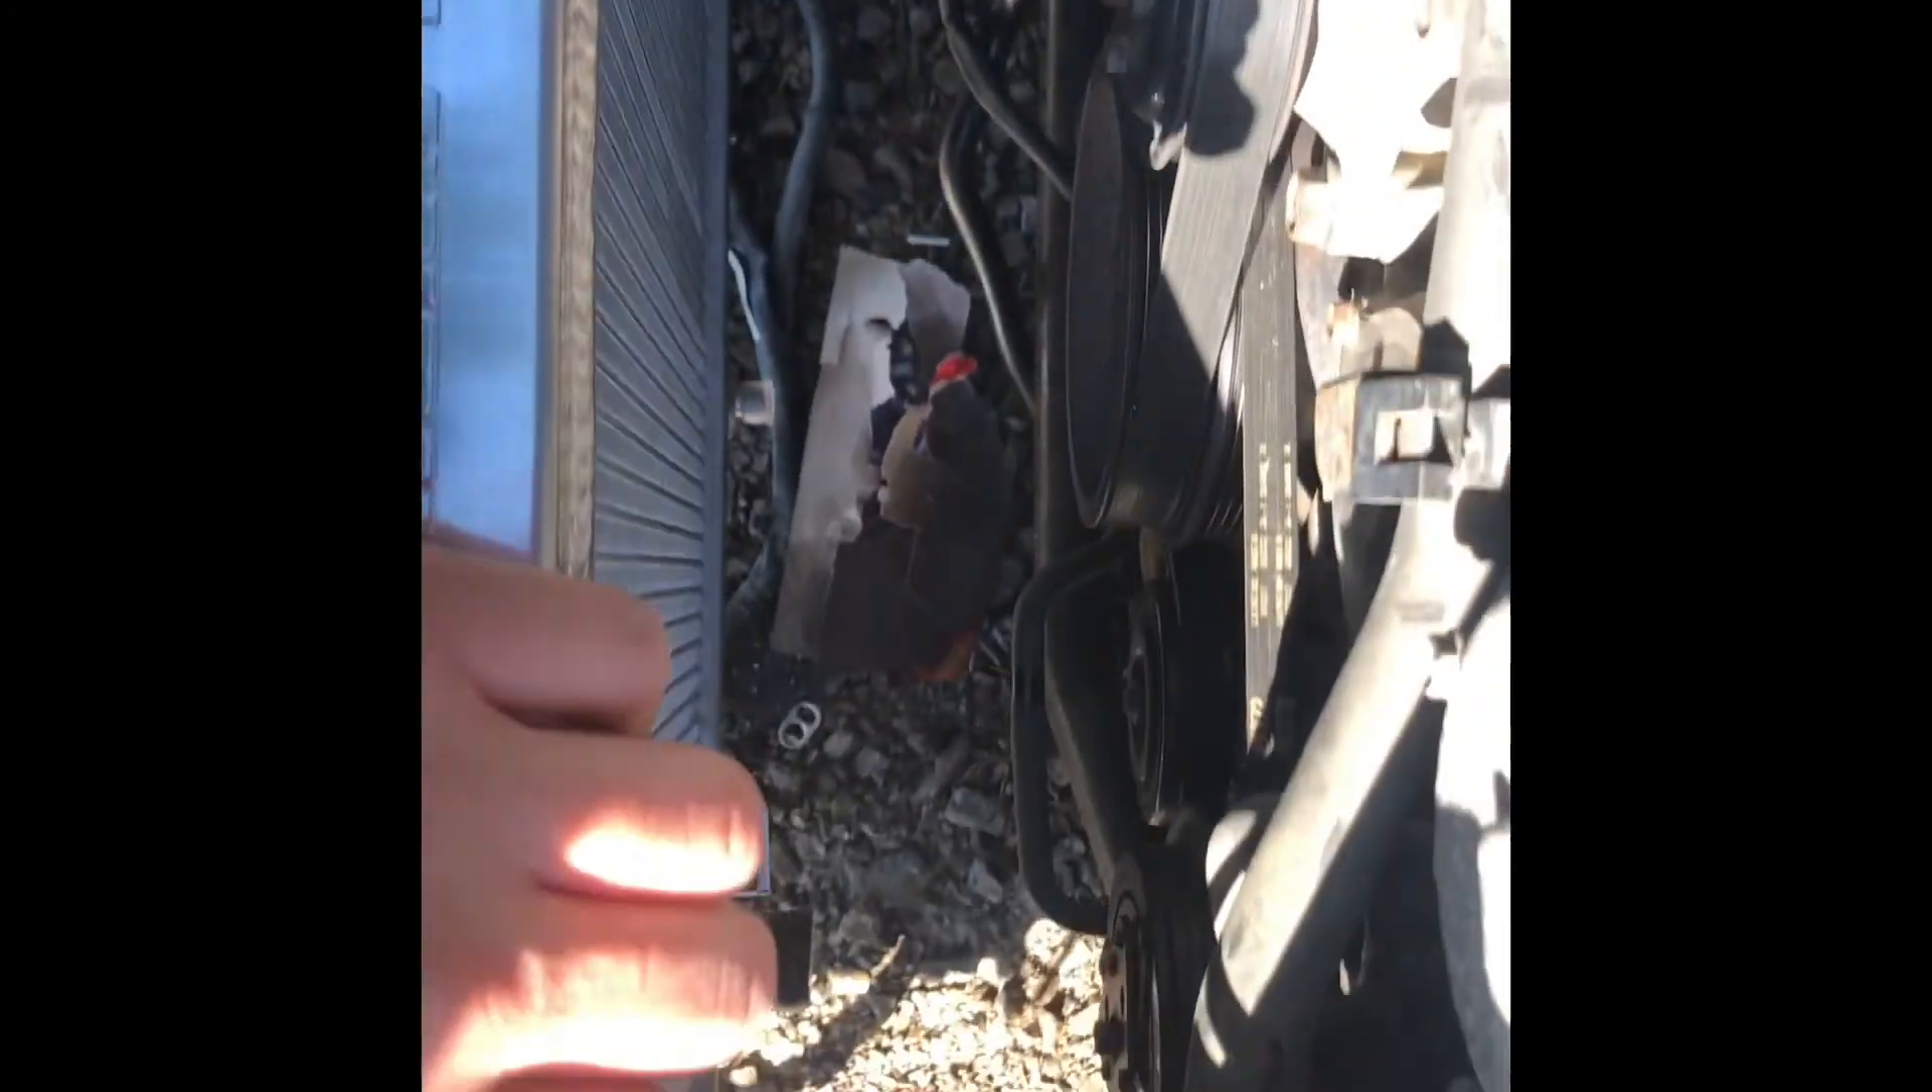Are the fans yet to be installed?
Yes.